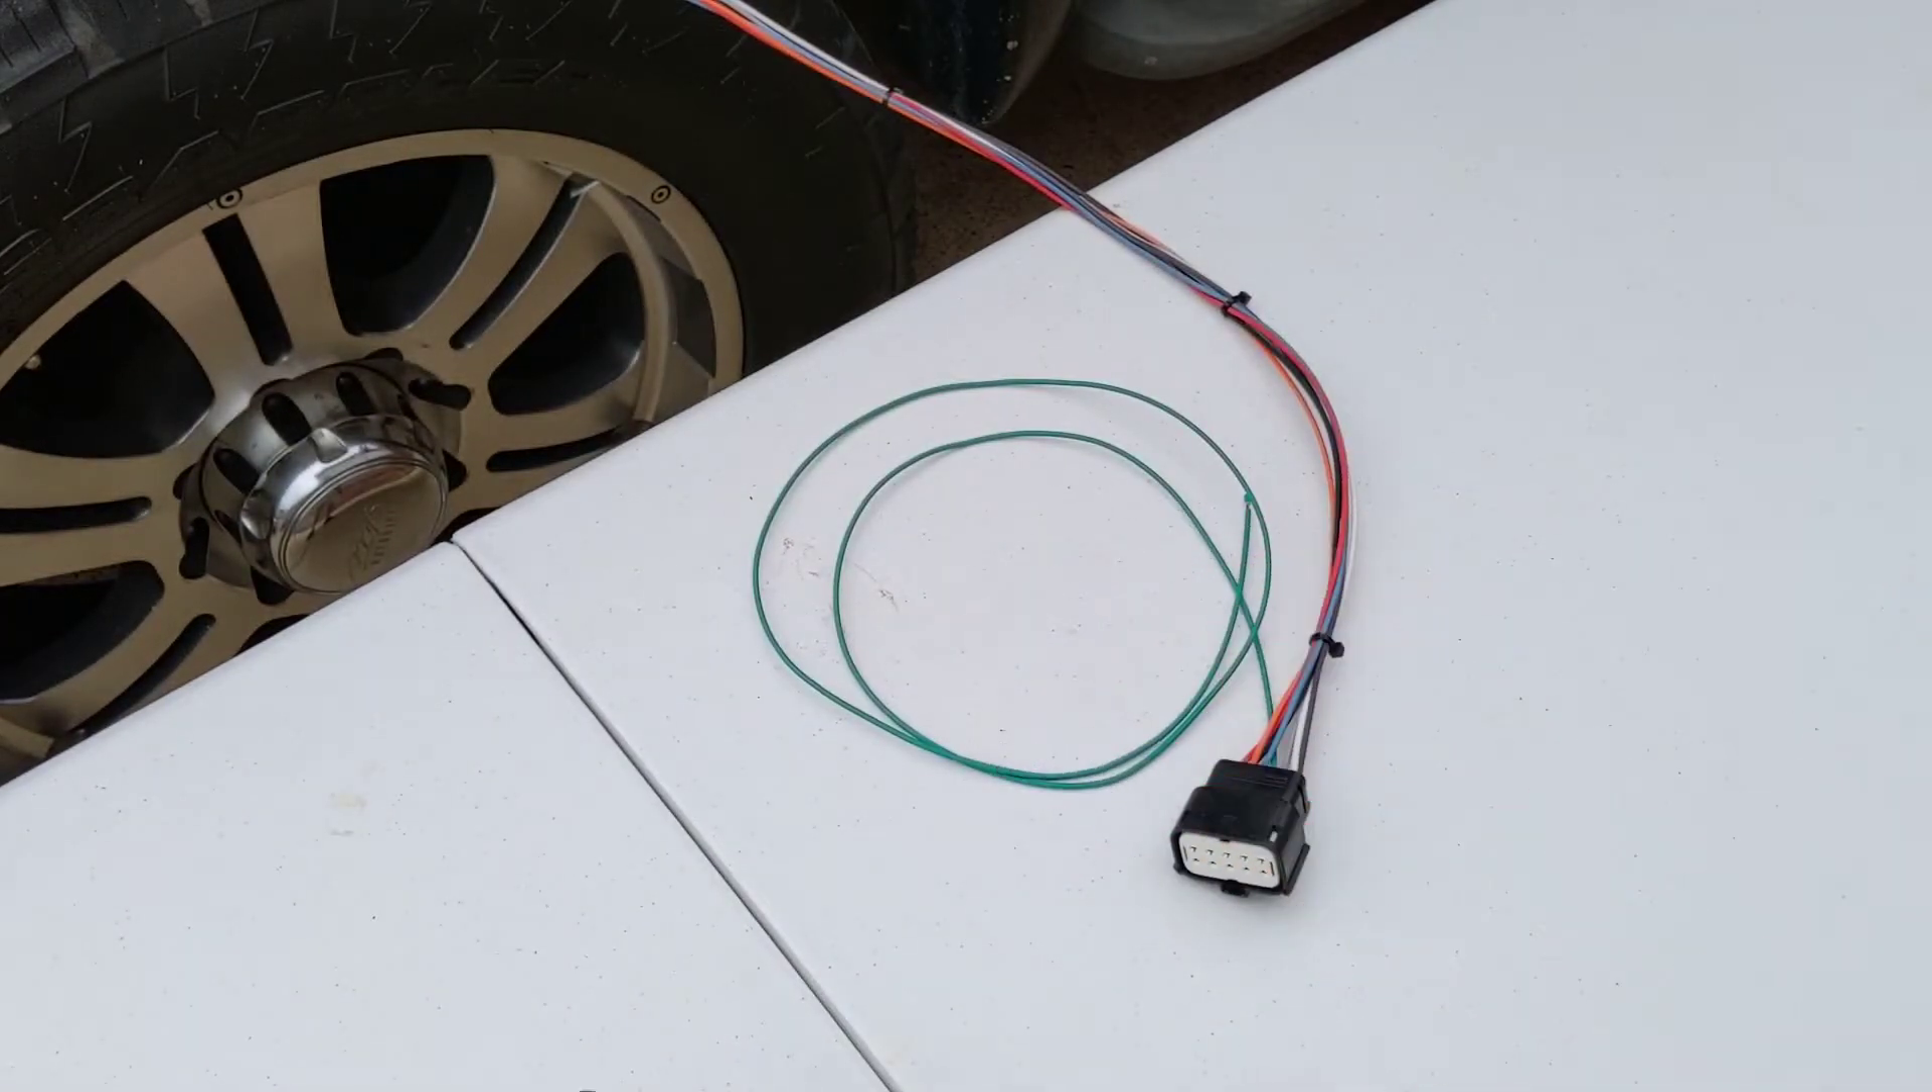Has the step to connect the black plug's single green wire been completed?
No.